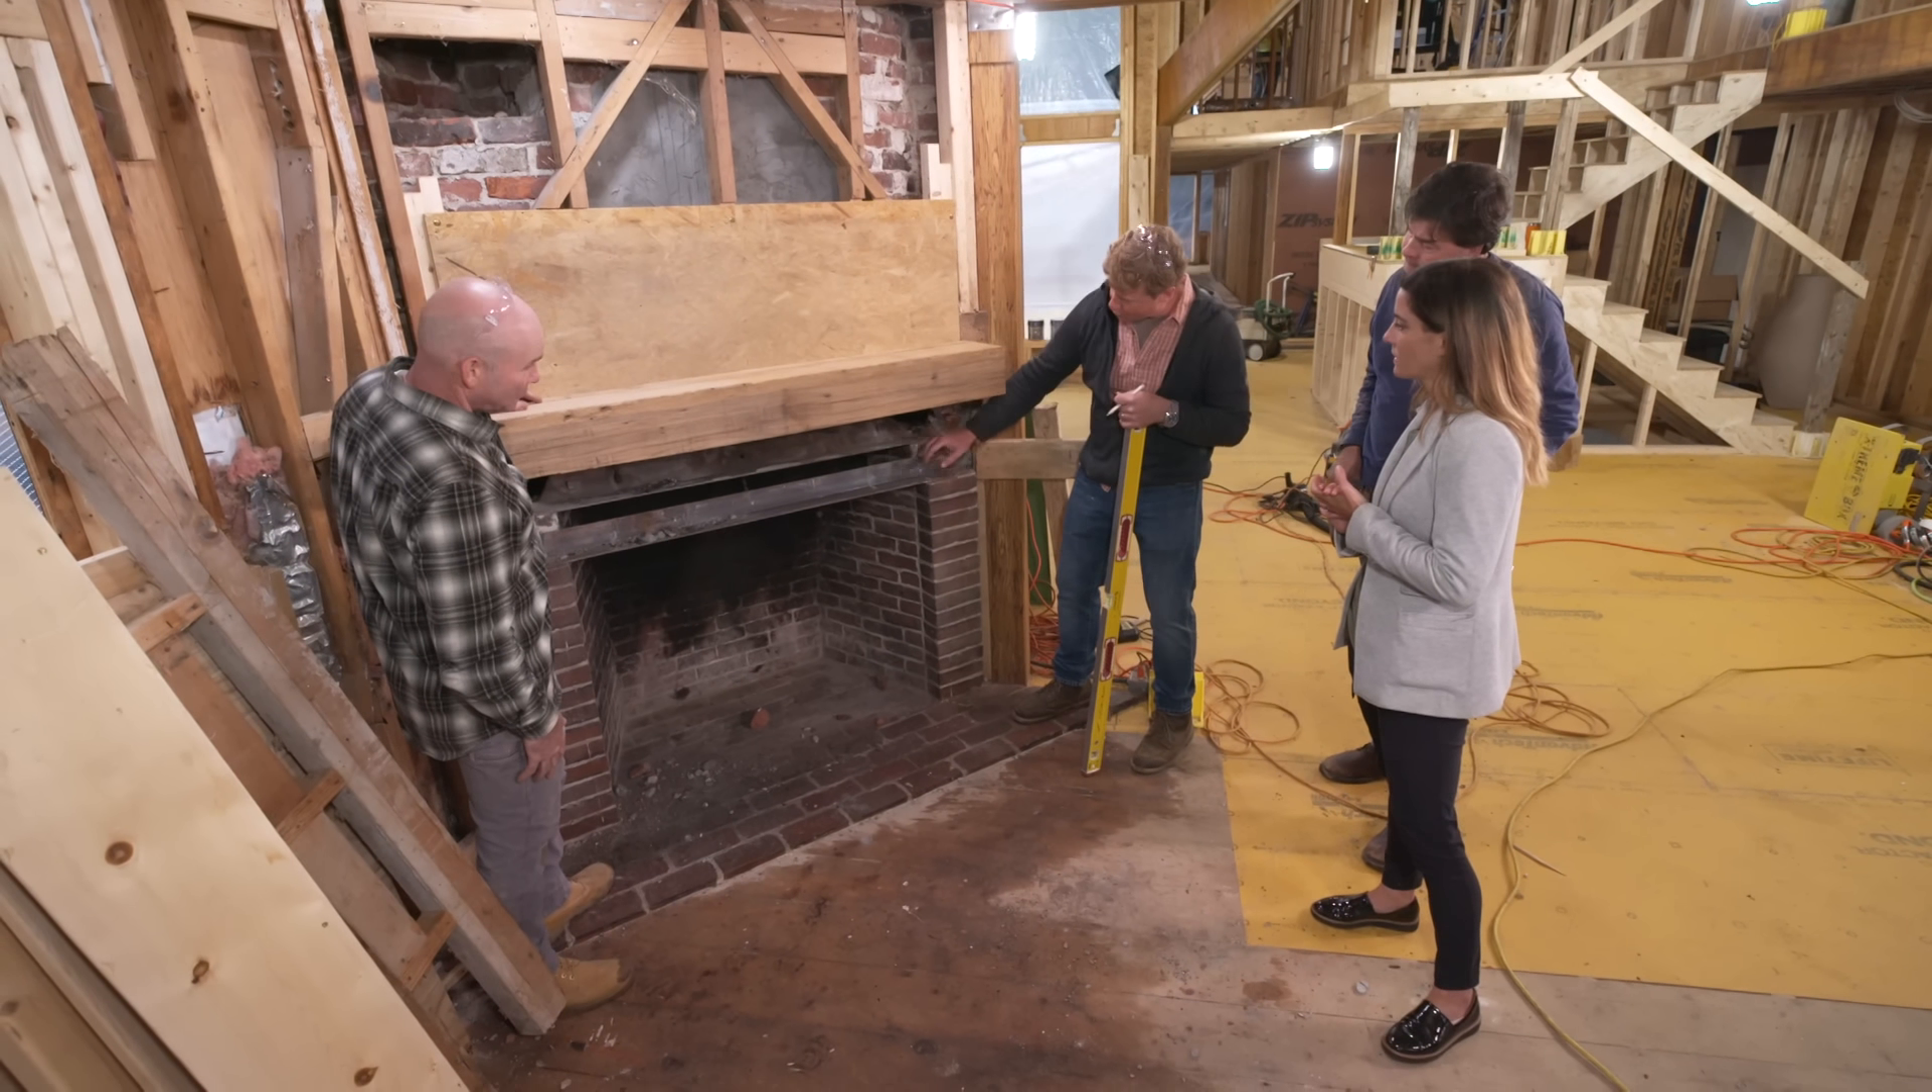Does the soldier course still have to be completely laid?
Yes.